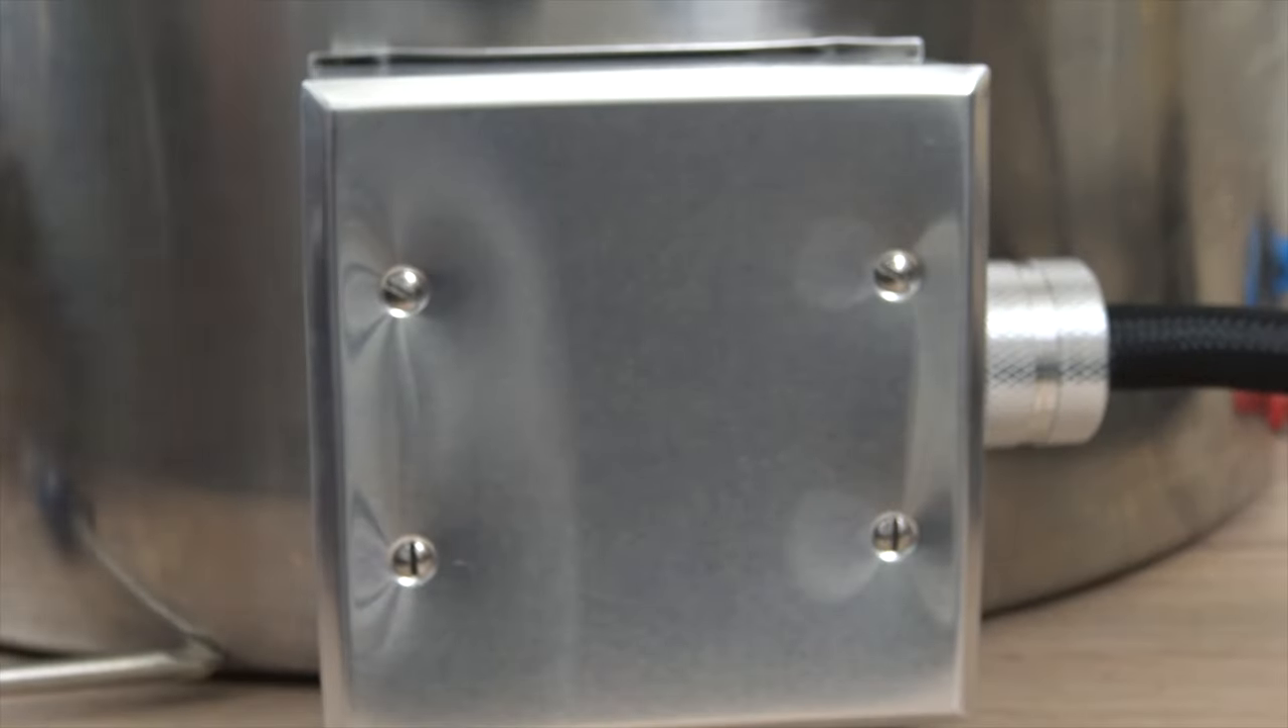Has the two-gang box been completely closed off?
Yes.